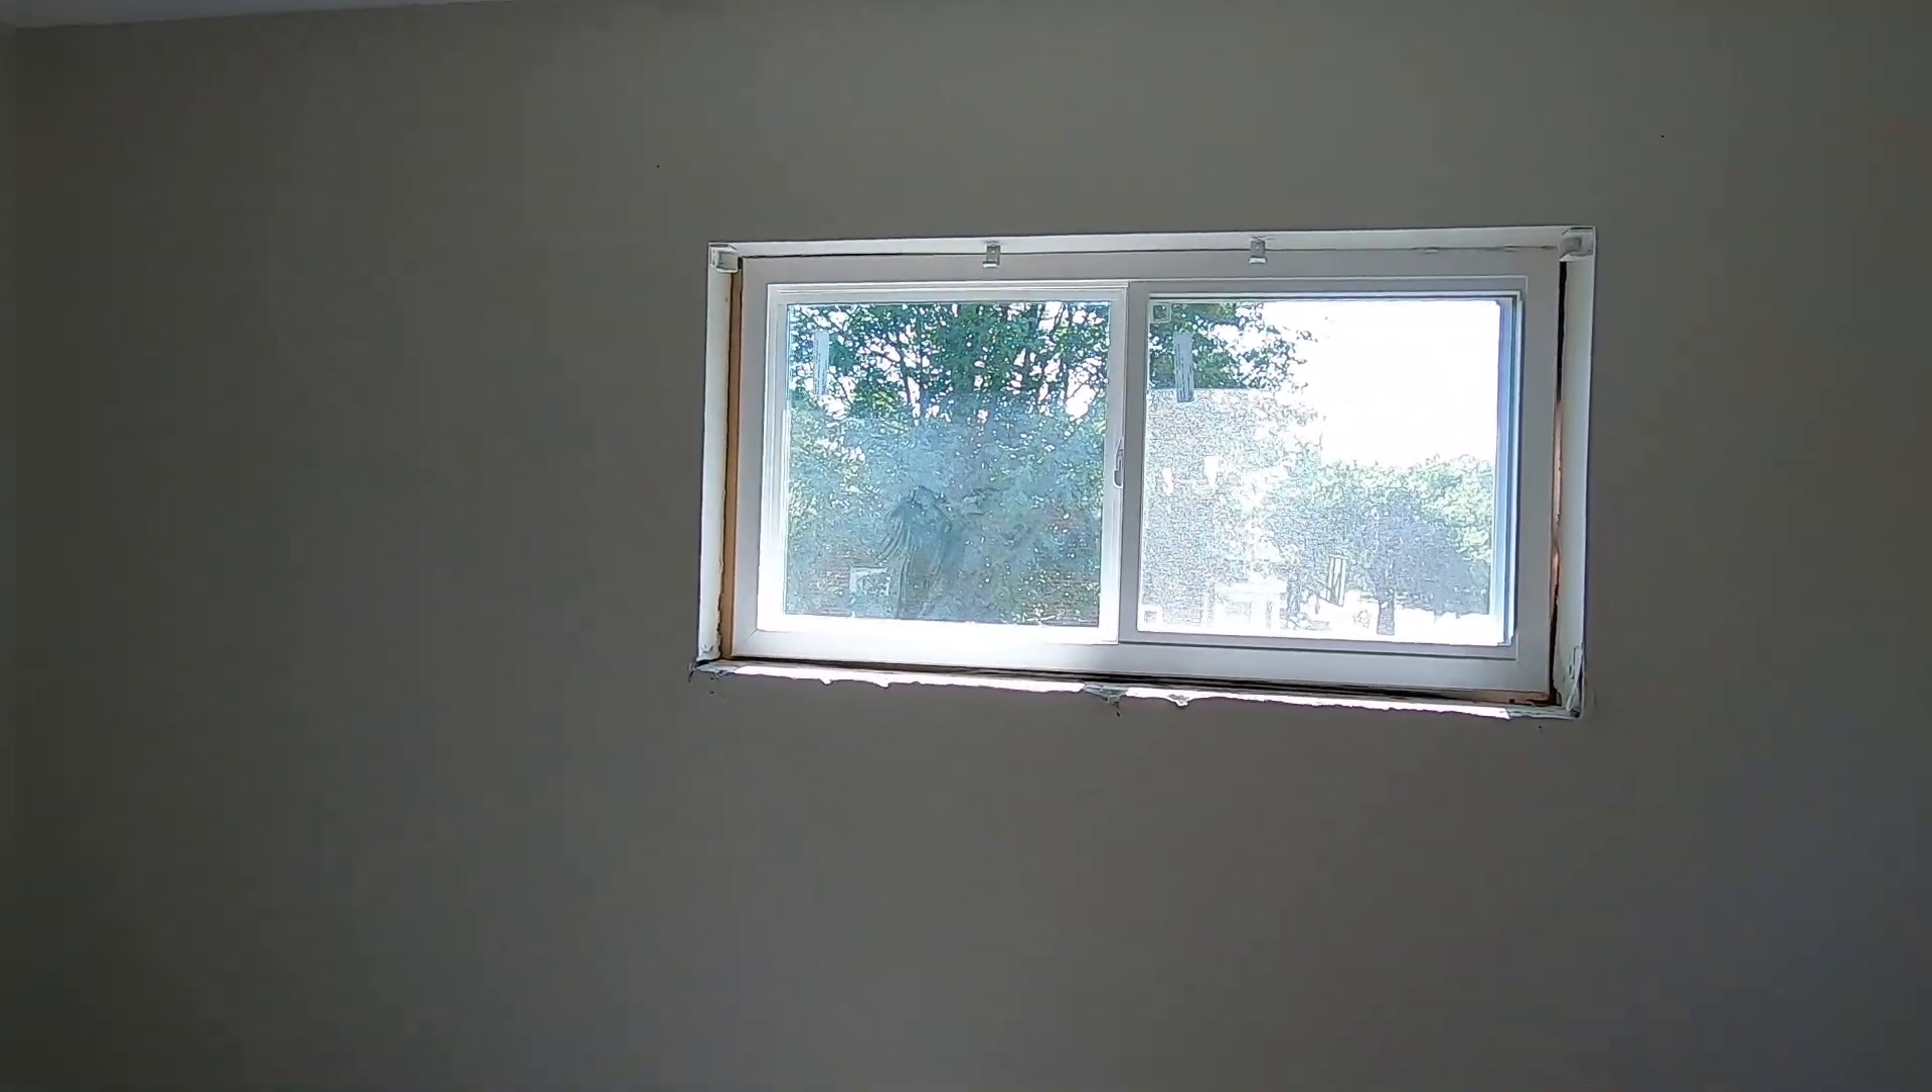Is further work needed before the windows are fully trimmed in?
Yes.